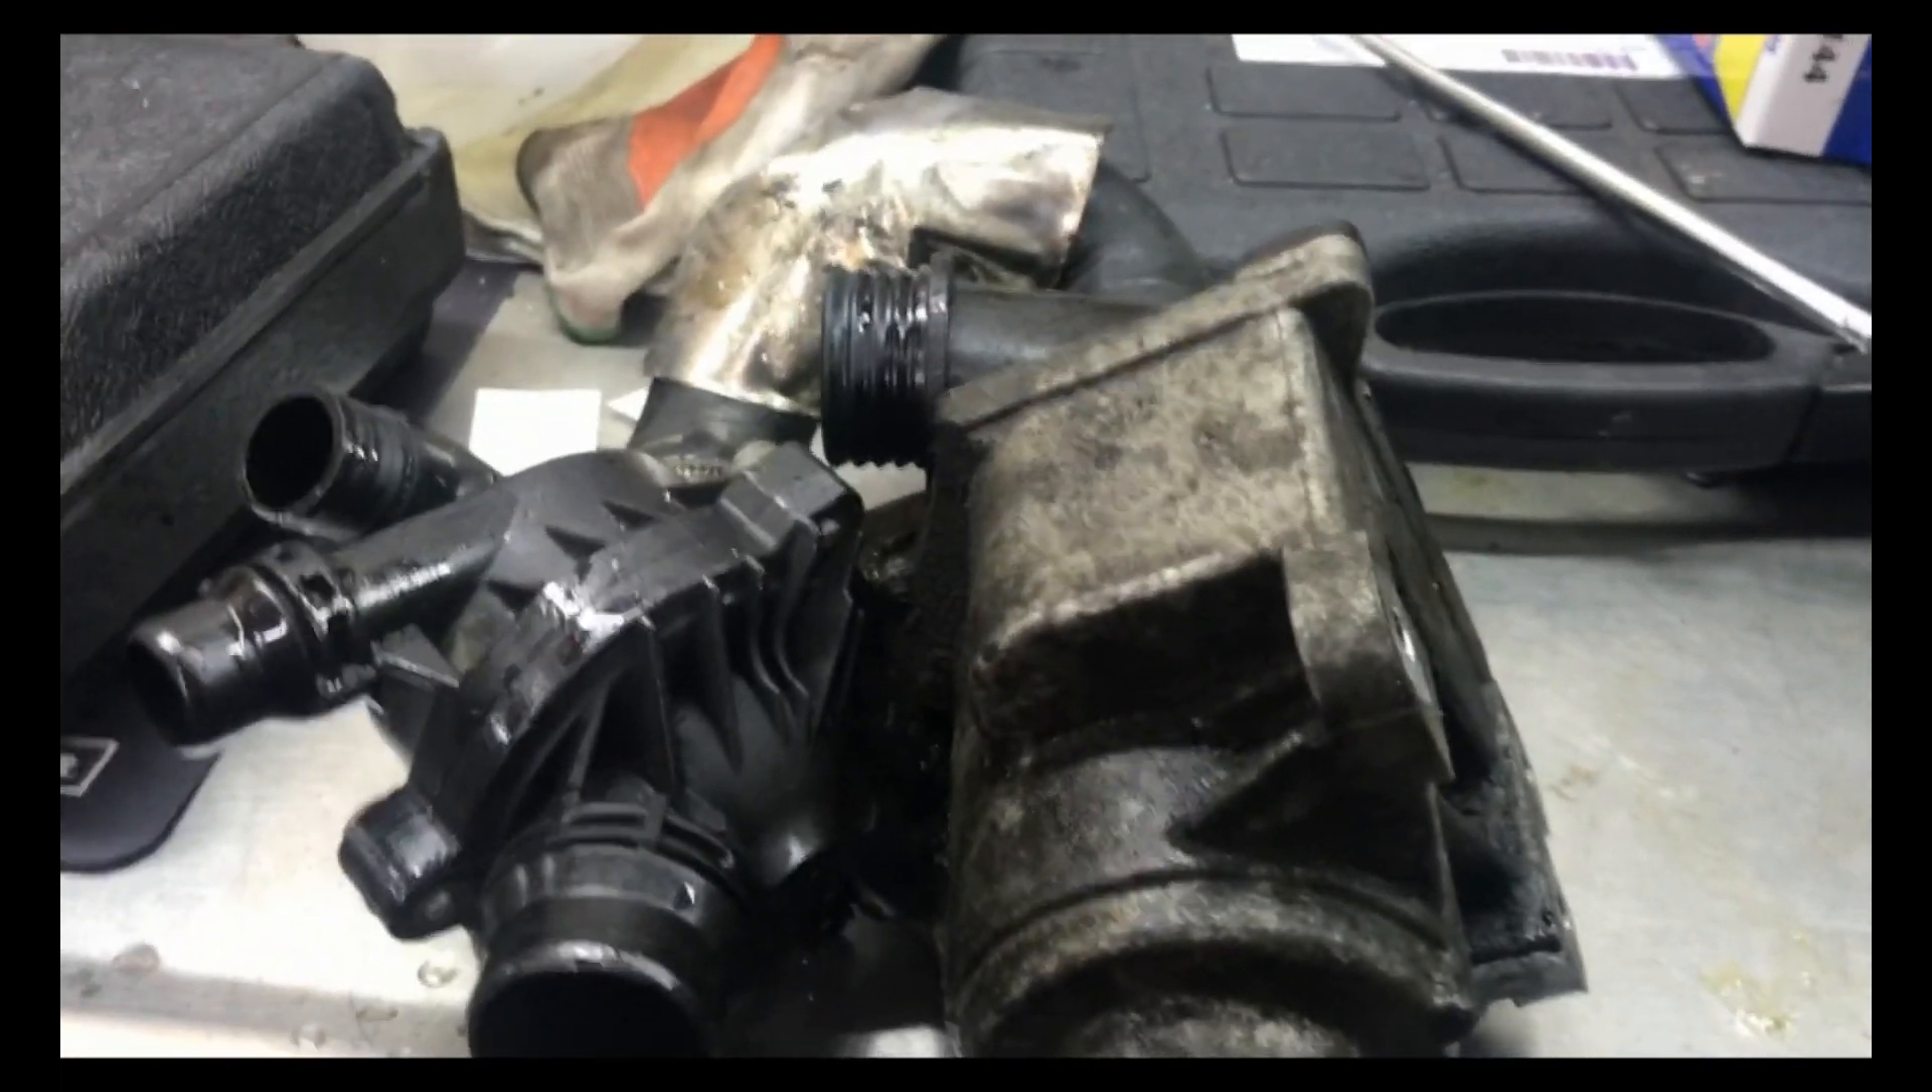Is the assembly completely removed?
Yes.